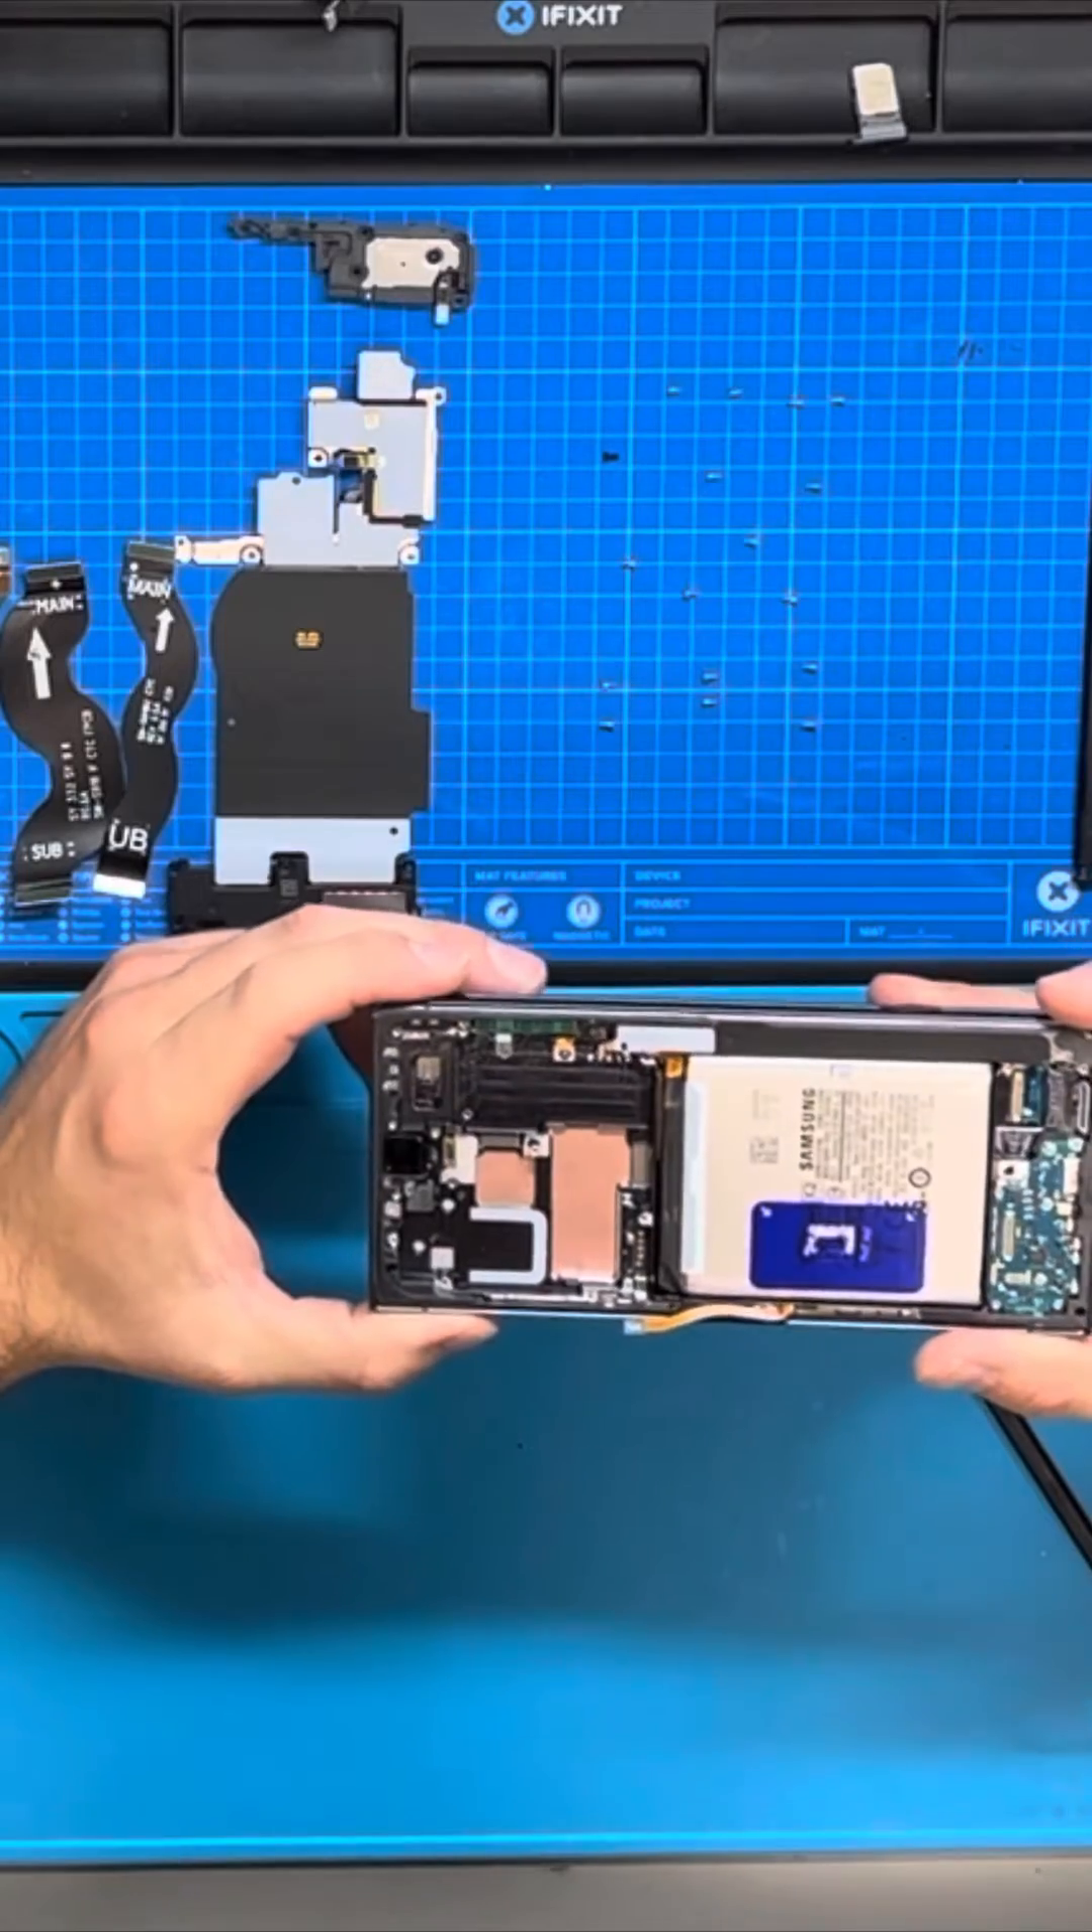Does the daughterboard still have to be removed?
Yes.